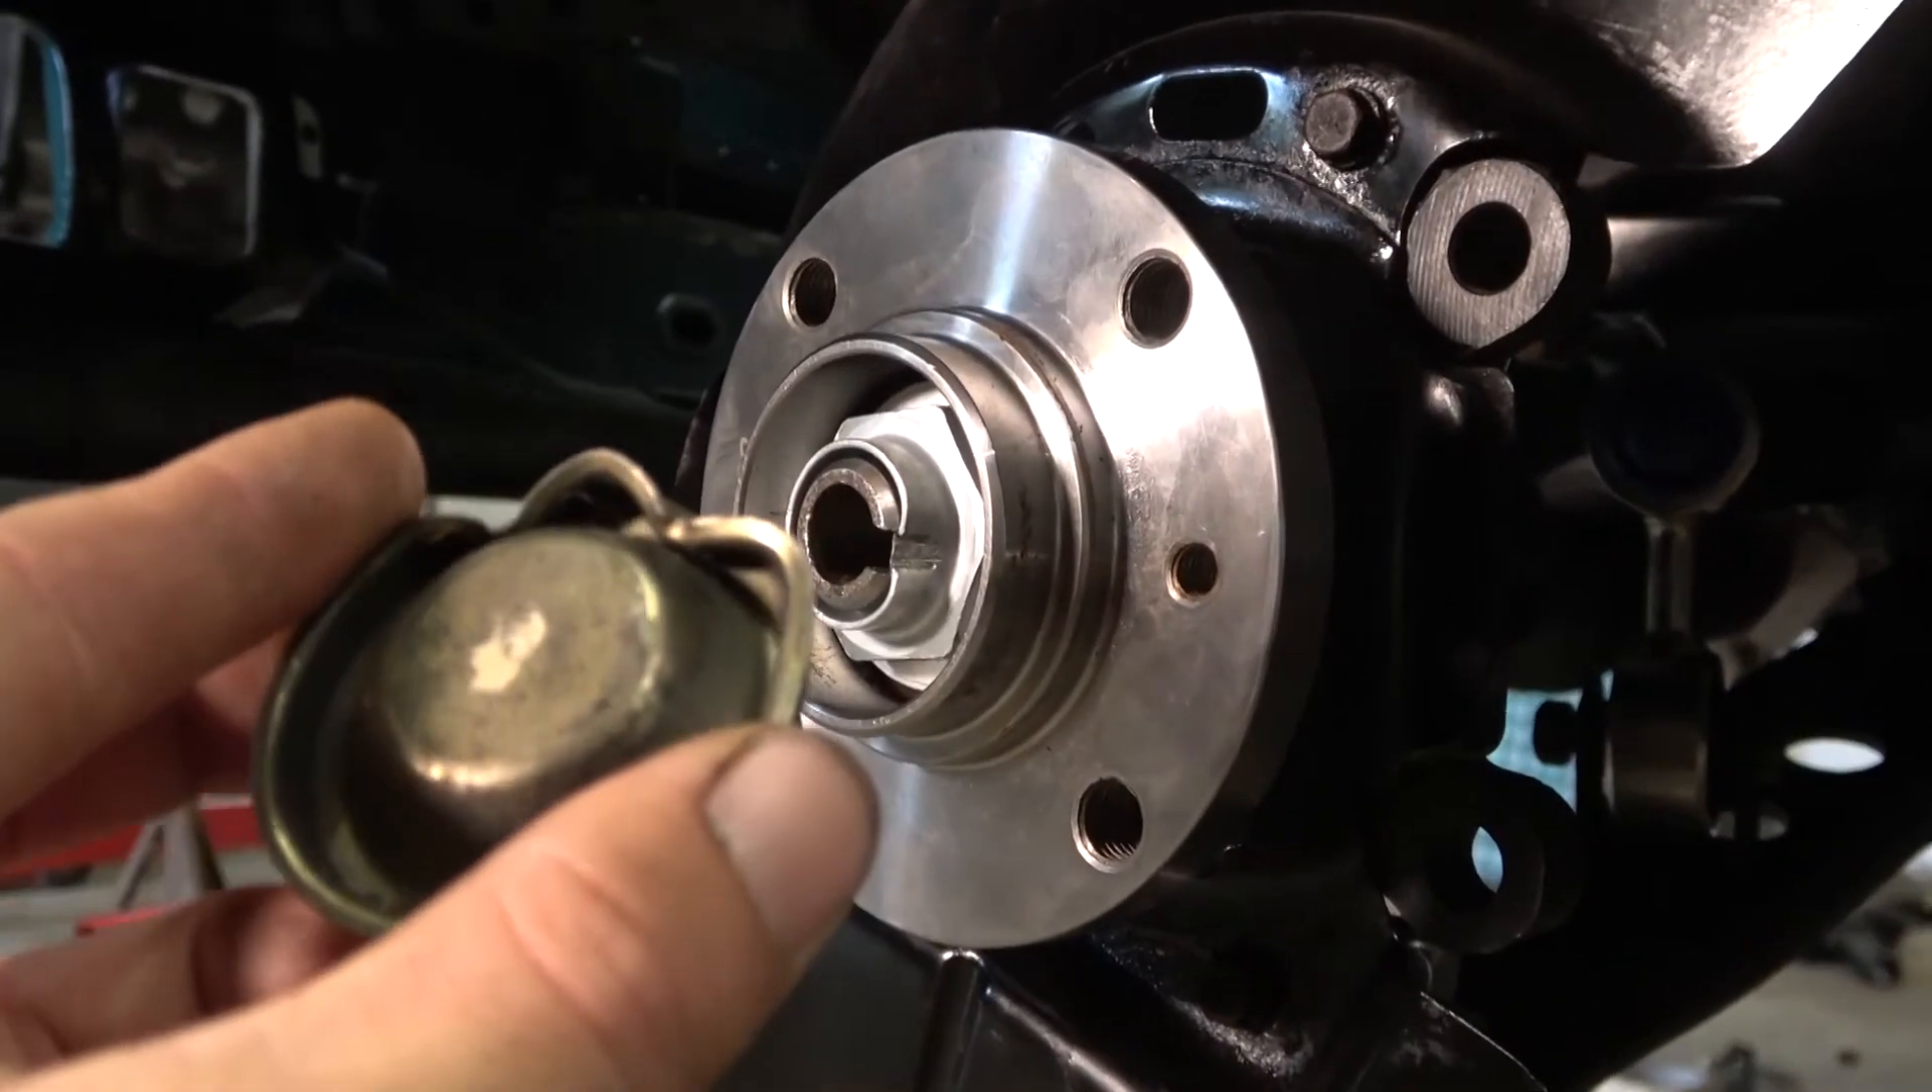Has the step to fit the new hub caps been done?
No.